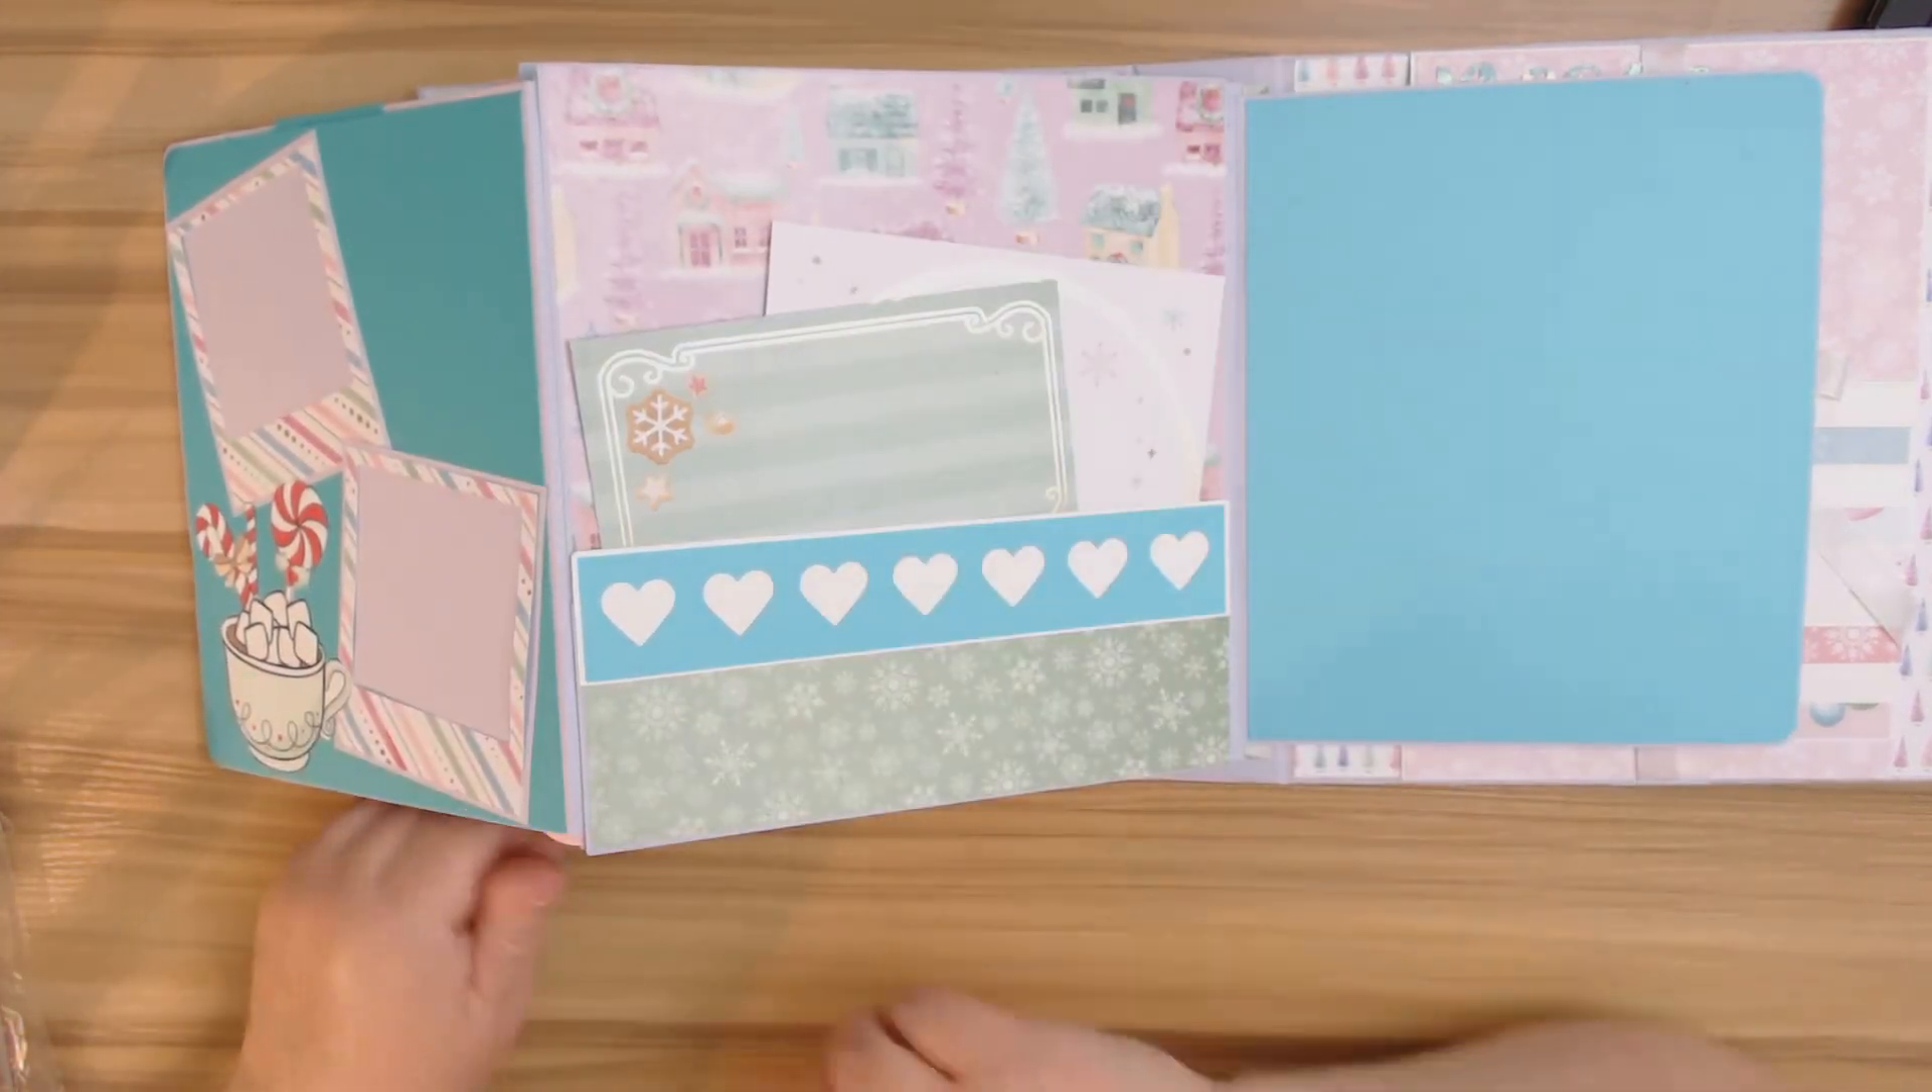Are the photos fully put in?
No.